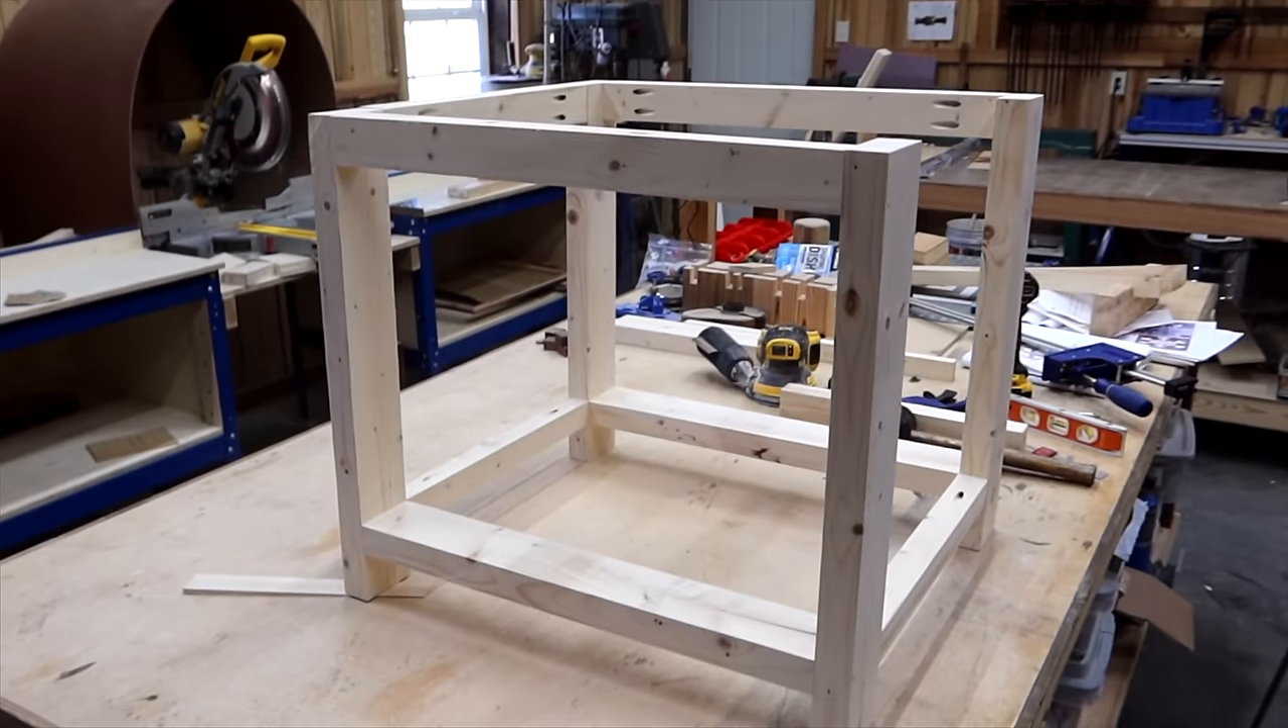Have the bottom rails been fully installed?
Yes.